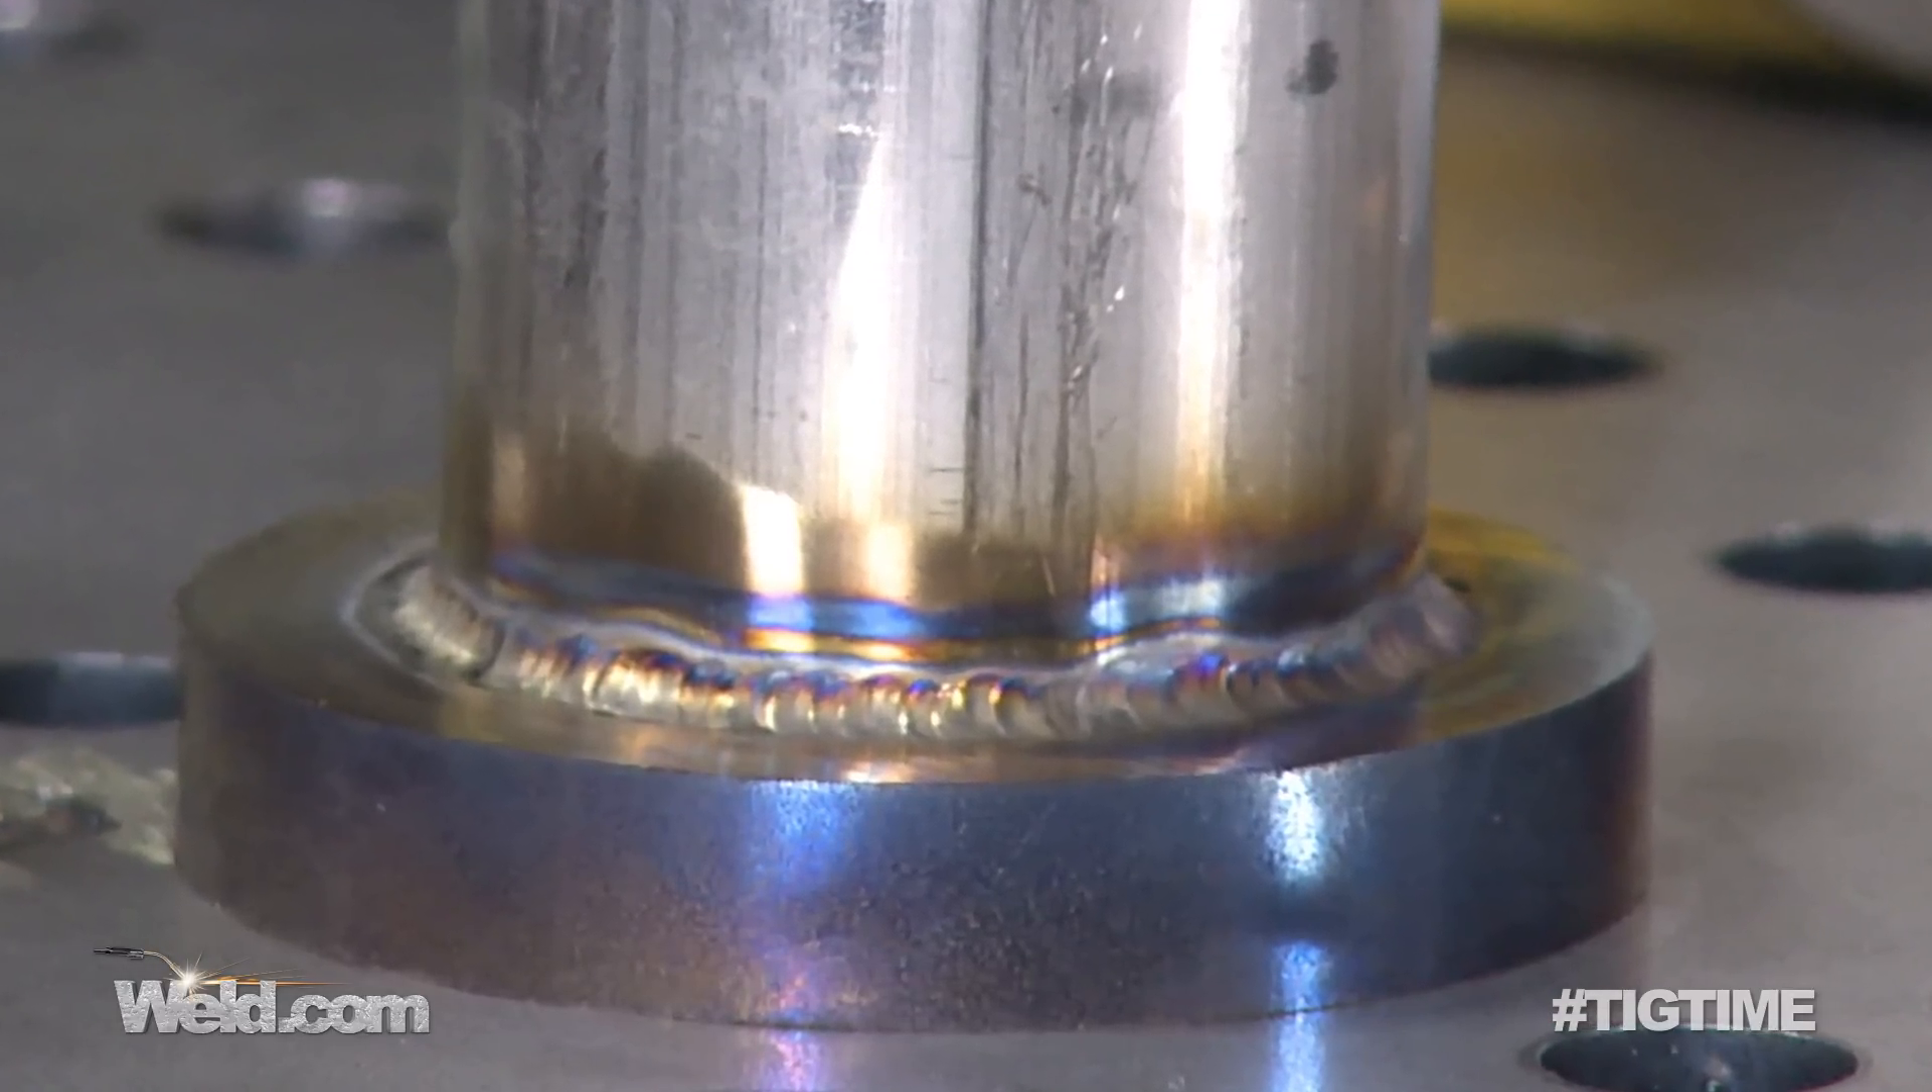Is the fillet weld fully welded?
Yes.